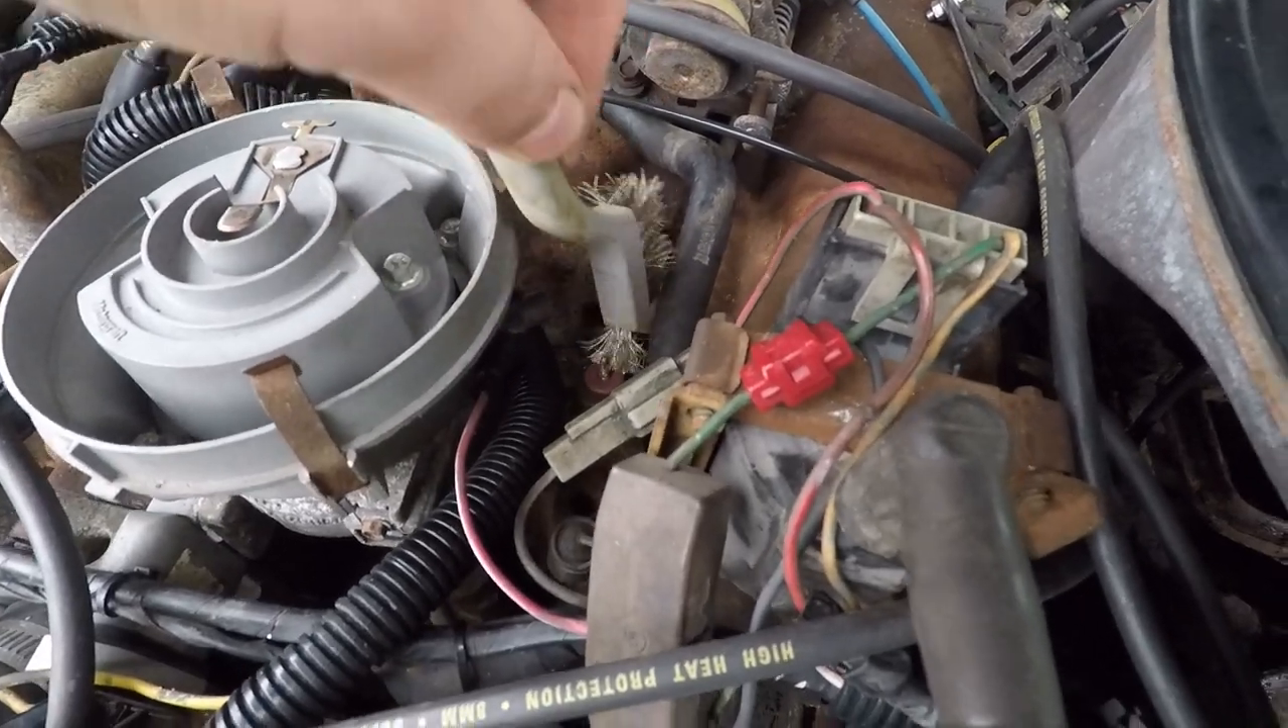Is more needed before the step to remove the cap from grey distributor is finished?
No.